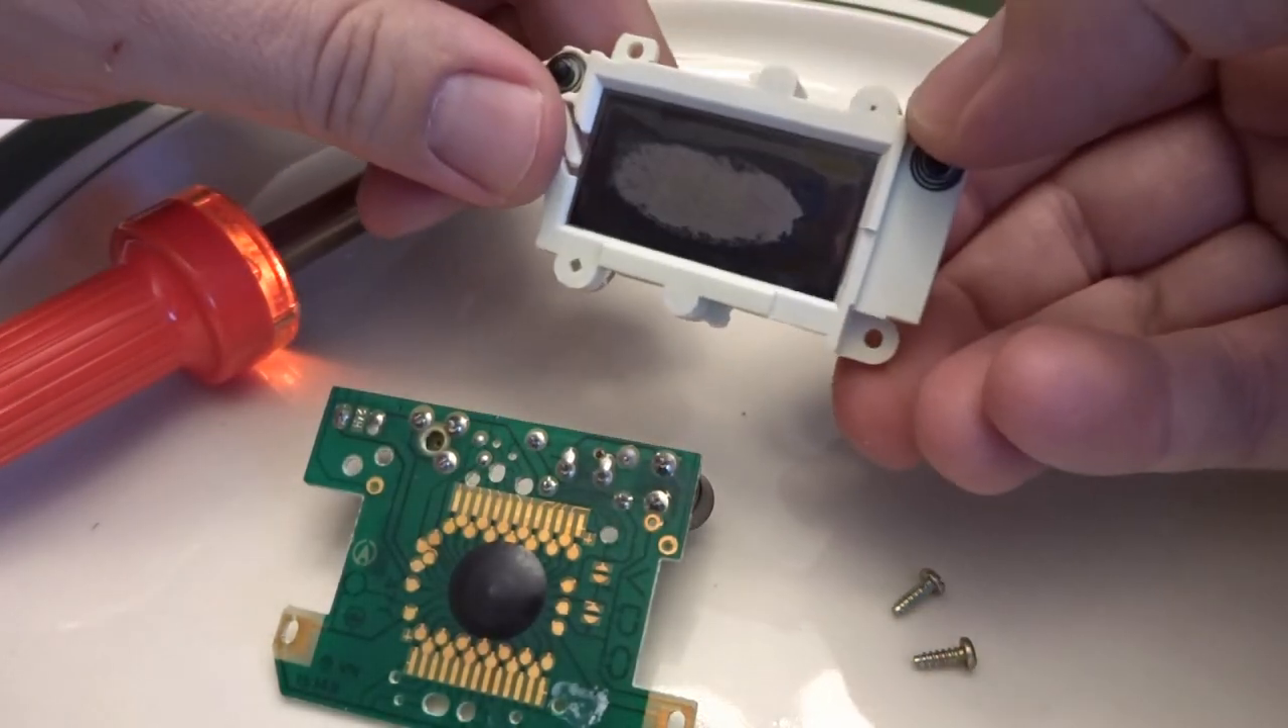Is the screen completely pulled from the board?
Yes.